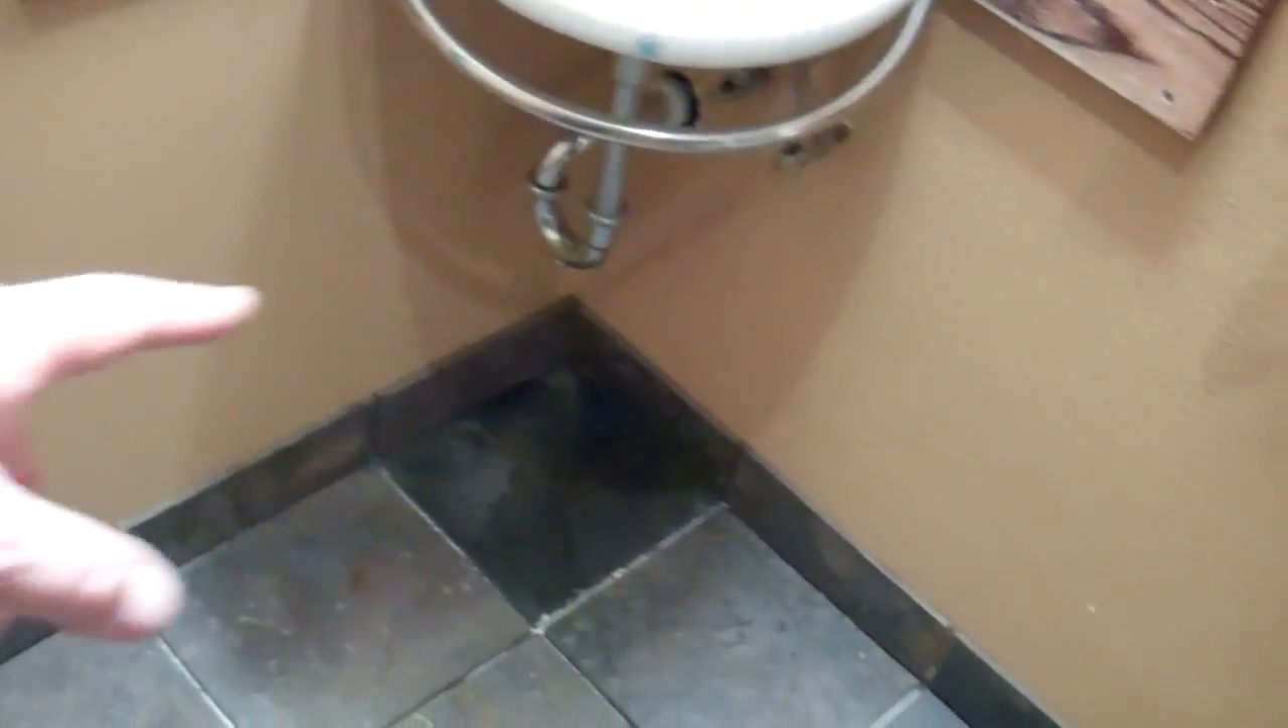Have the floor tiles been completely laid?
Yes.